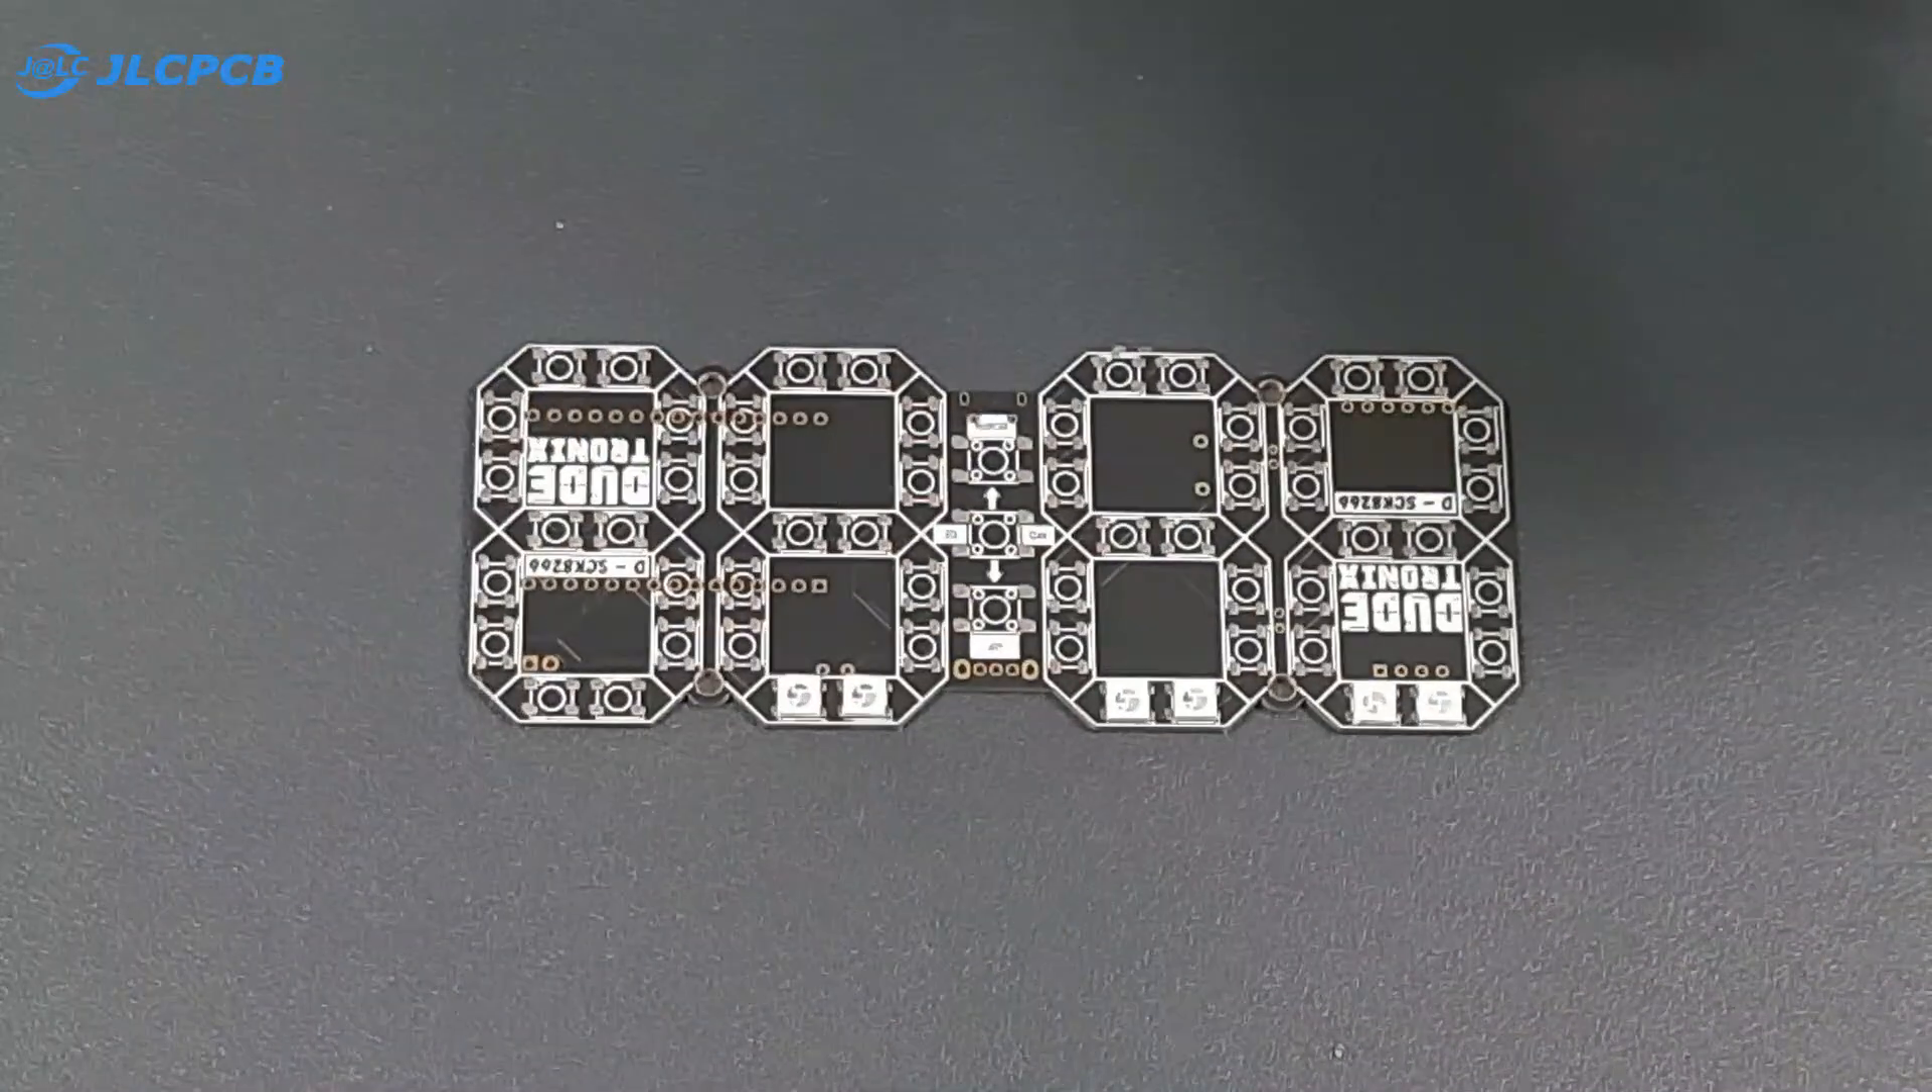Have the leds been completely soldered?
No.